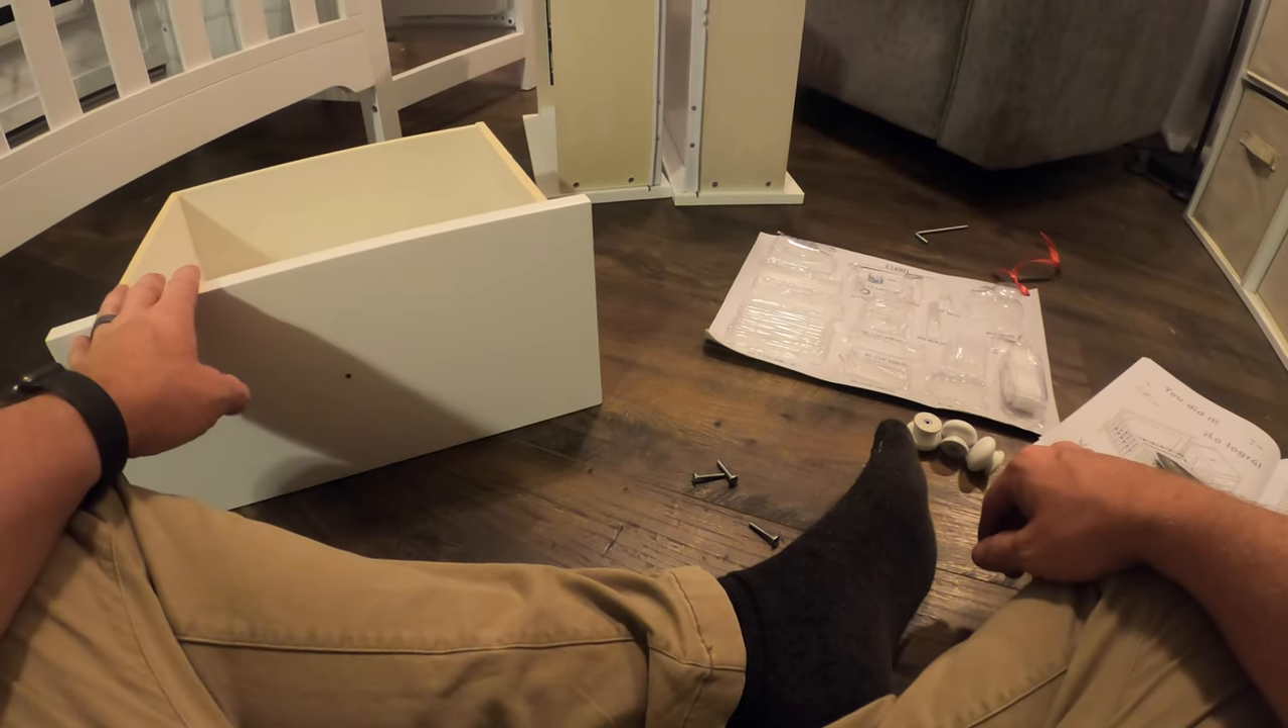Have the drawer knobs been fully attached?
No.